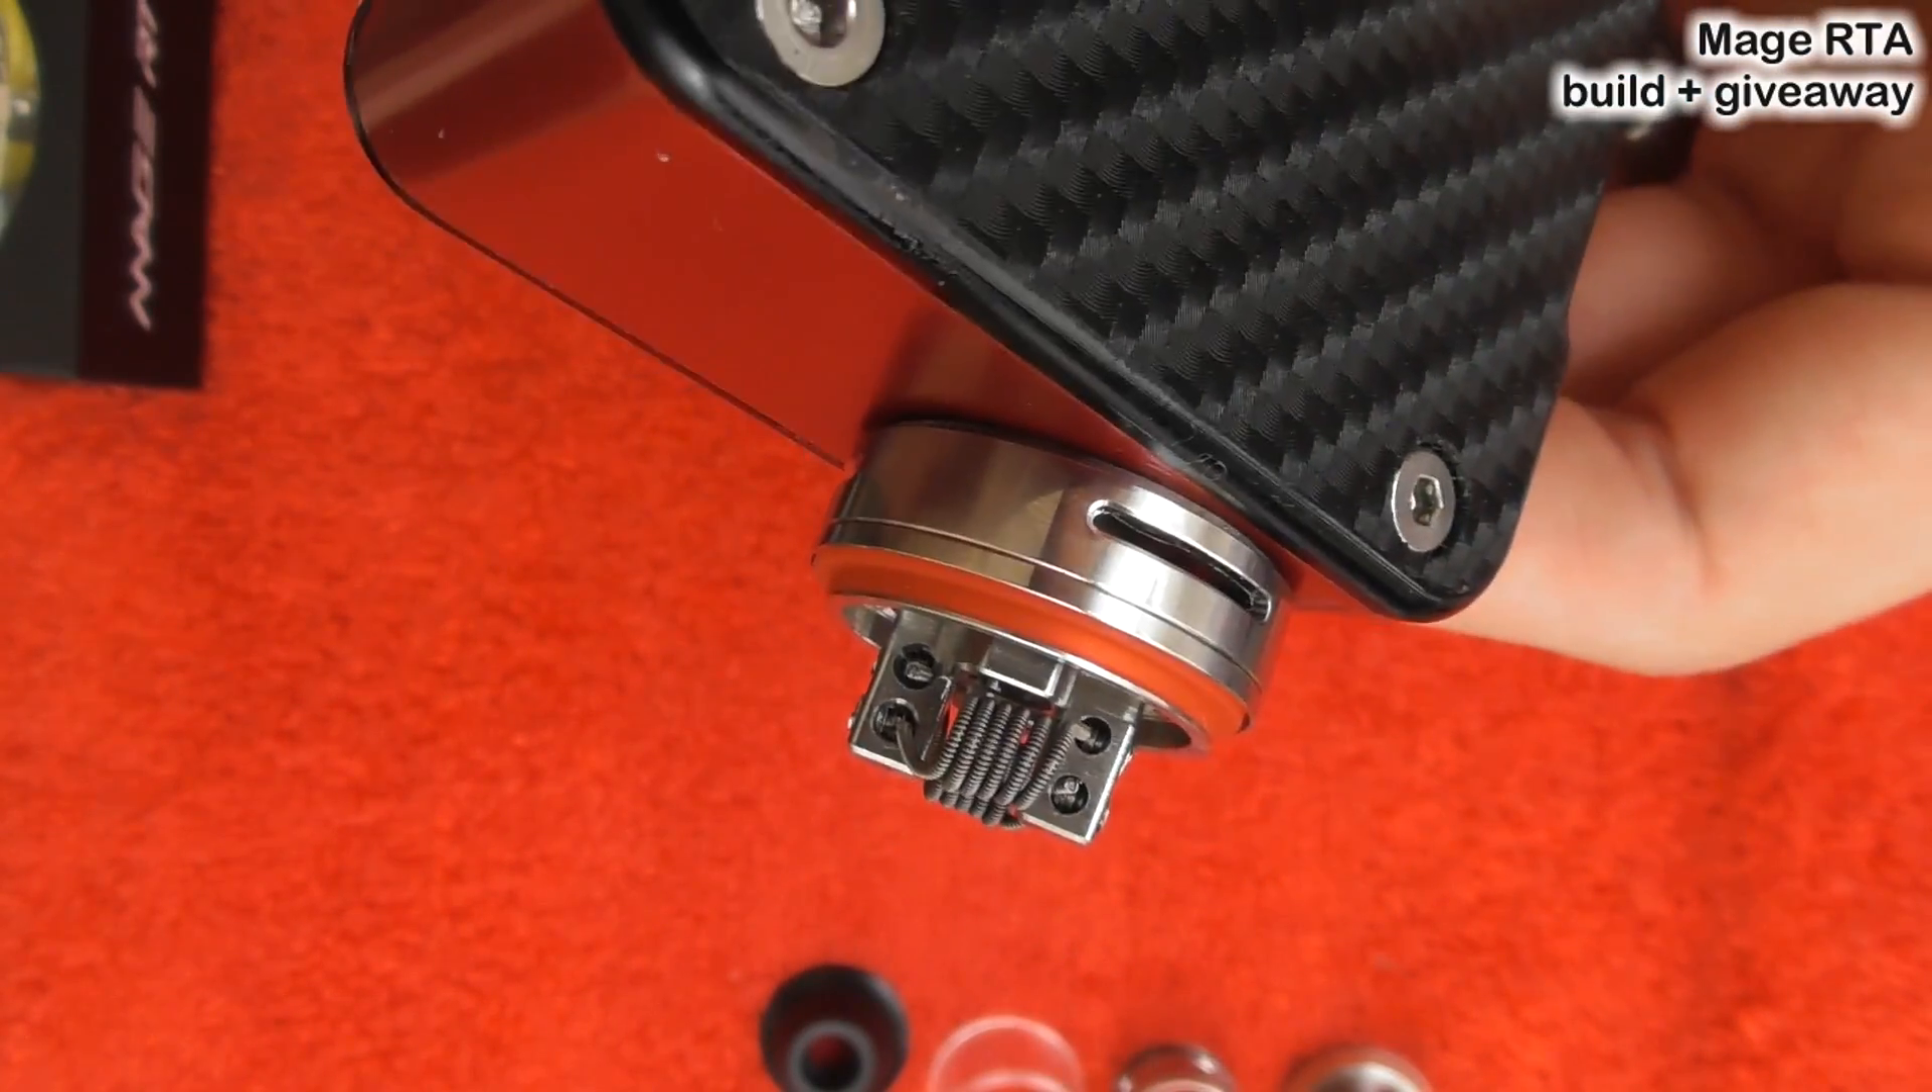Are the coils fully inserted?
Yes.